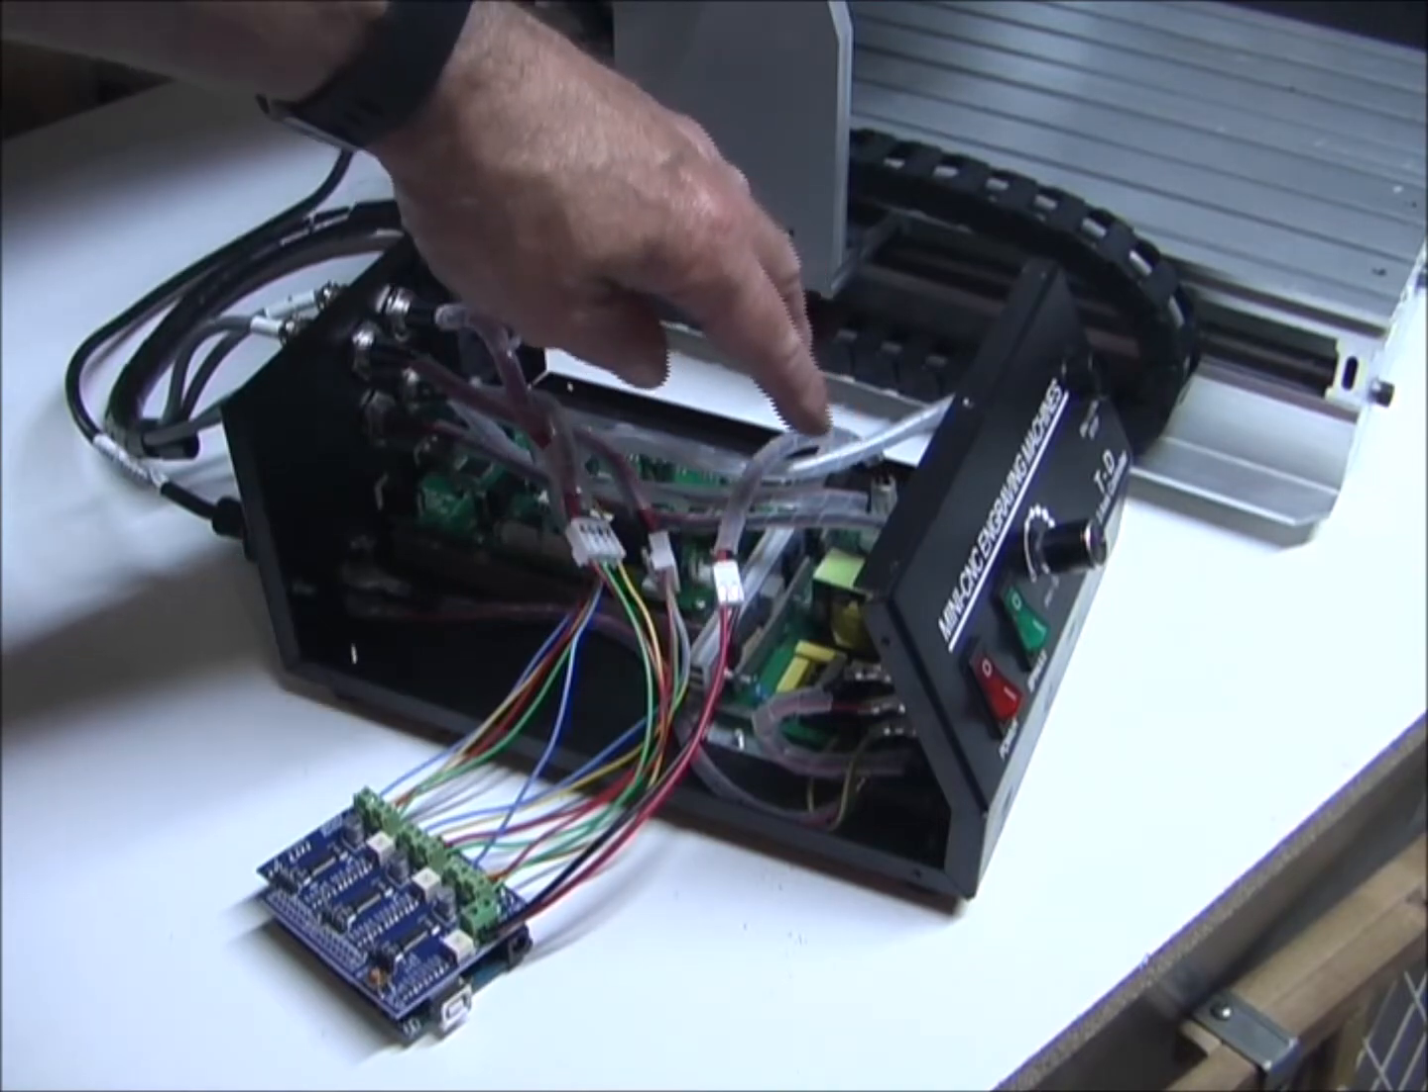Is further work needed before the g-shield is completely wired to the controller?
No.